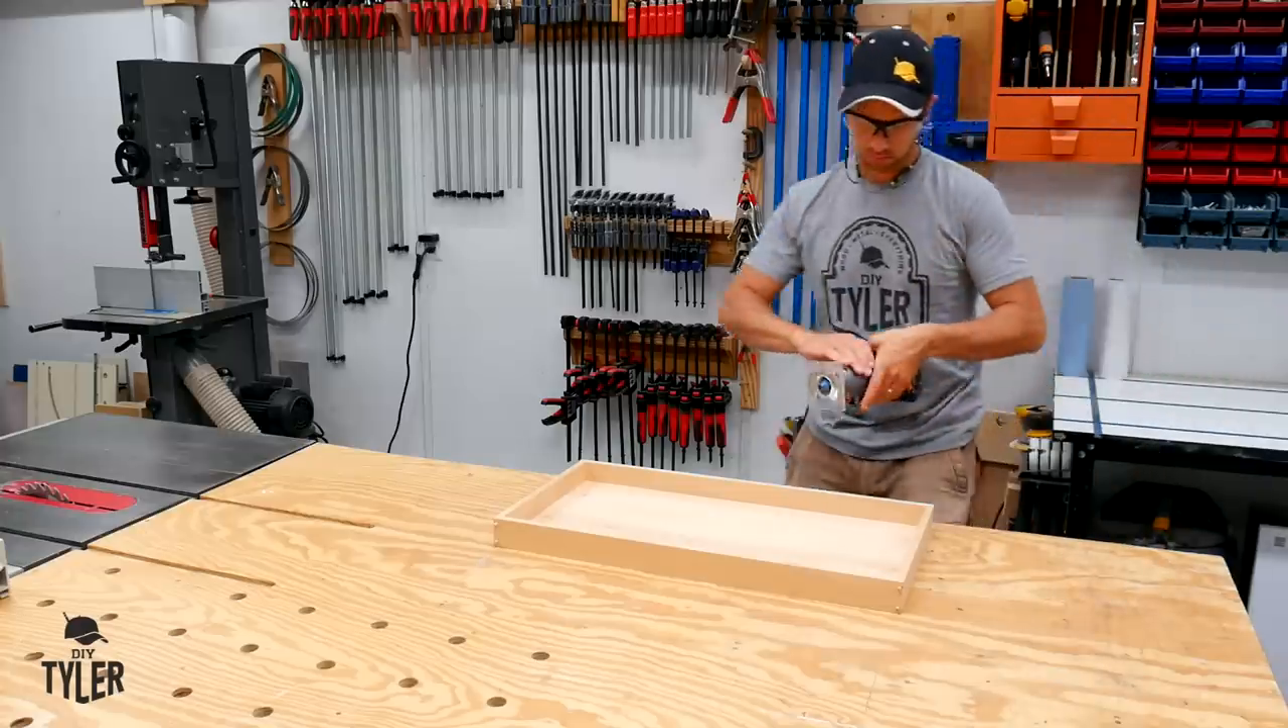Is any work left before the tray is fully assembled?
No.